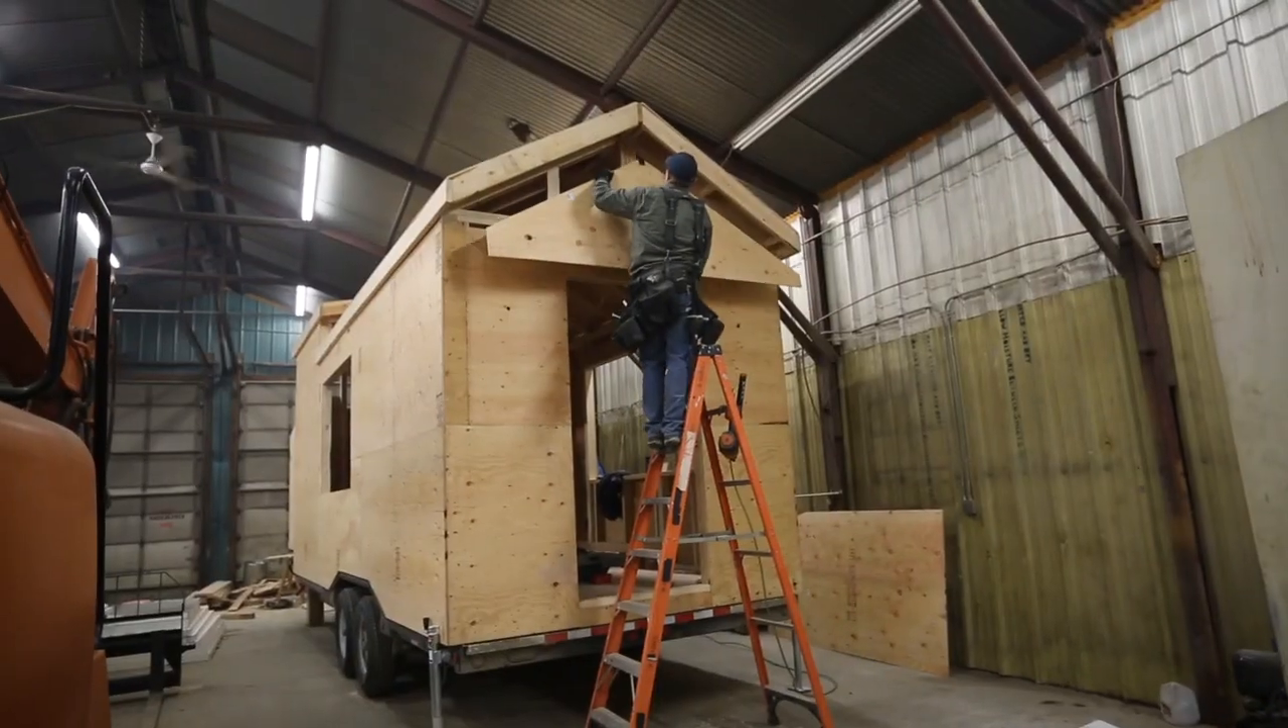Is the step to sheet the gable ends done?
No.